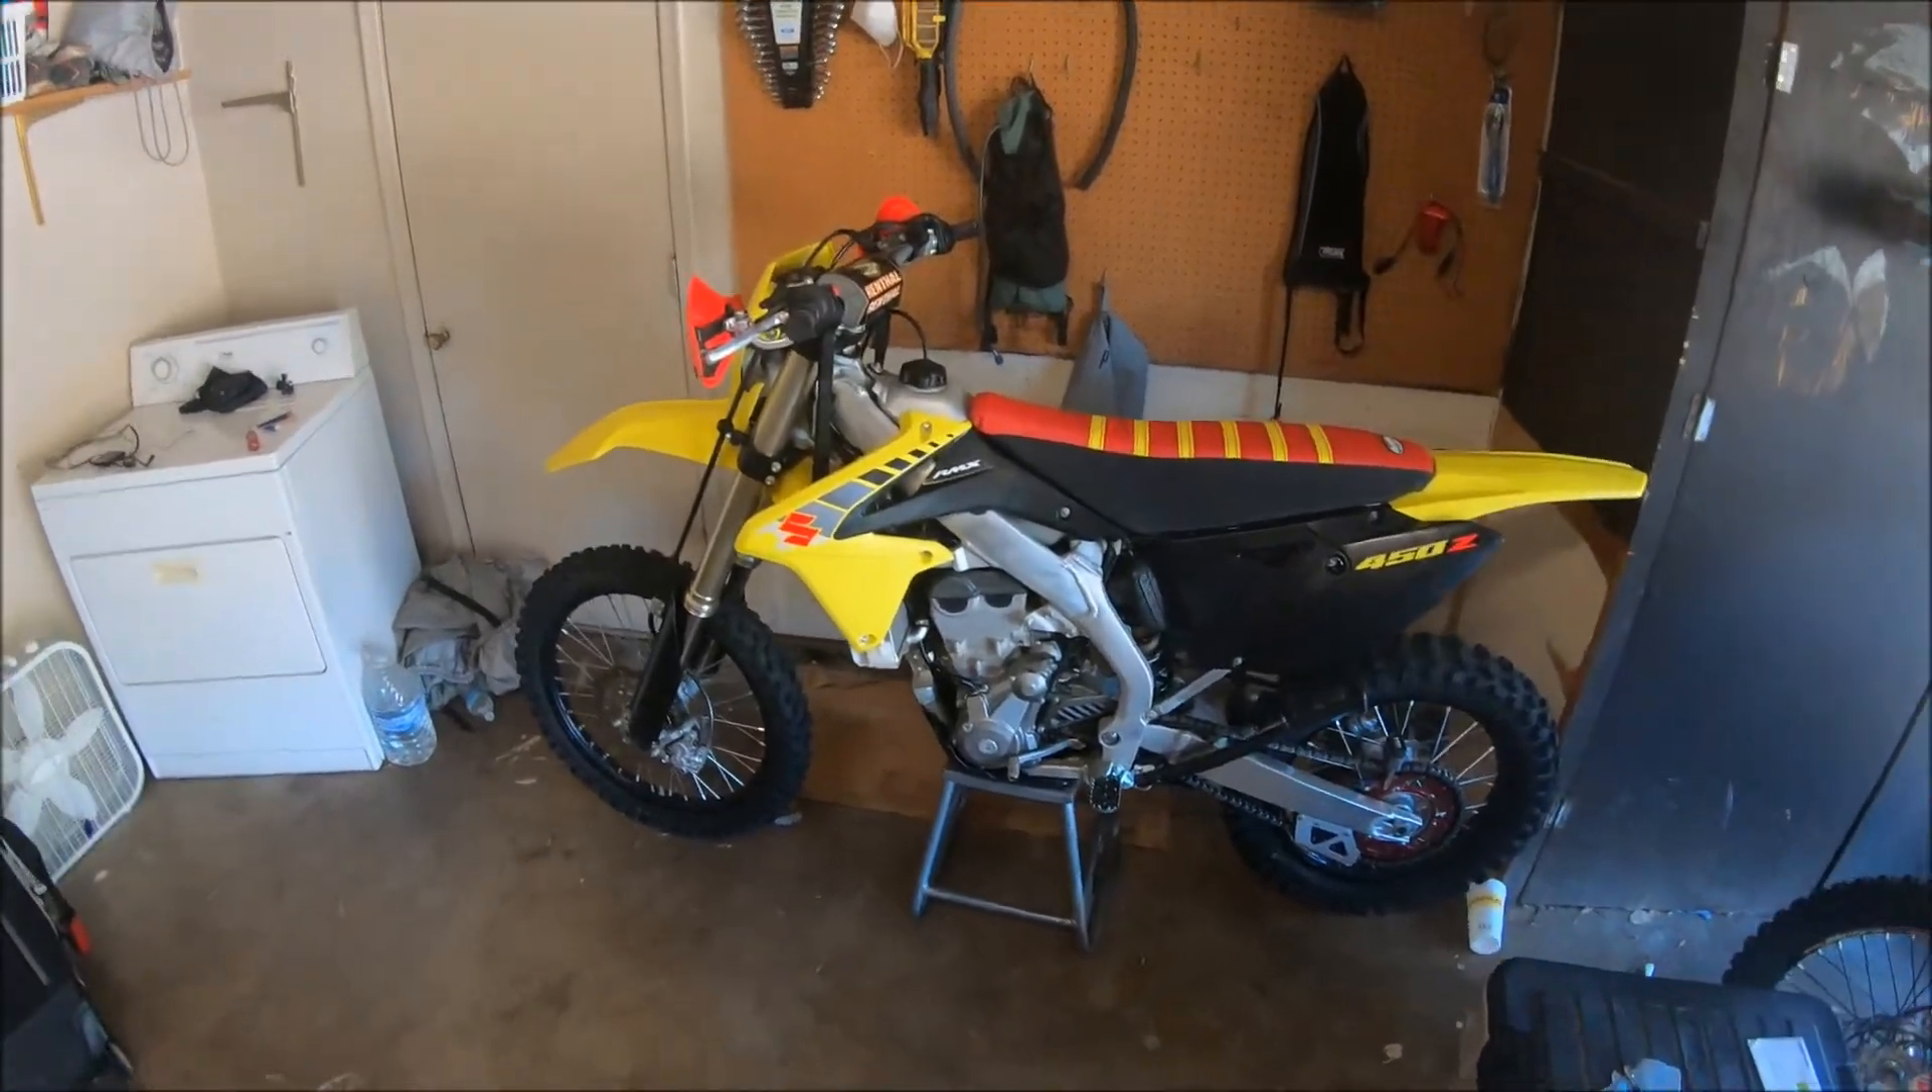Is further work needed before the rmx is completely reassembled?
No.